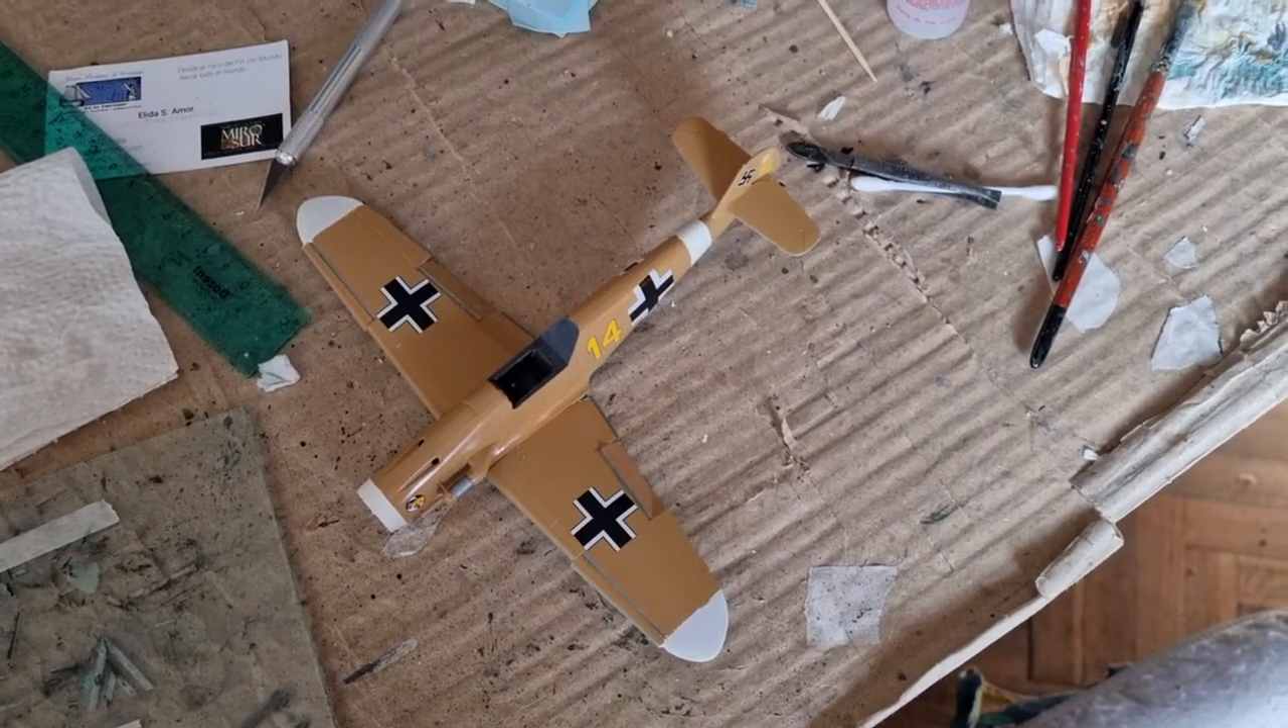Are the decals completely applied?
Yes.